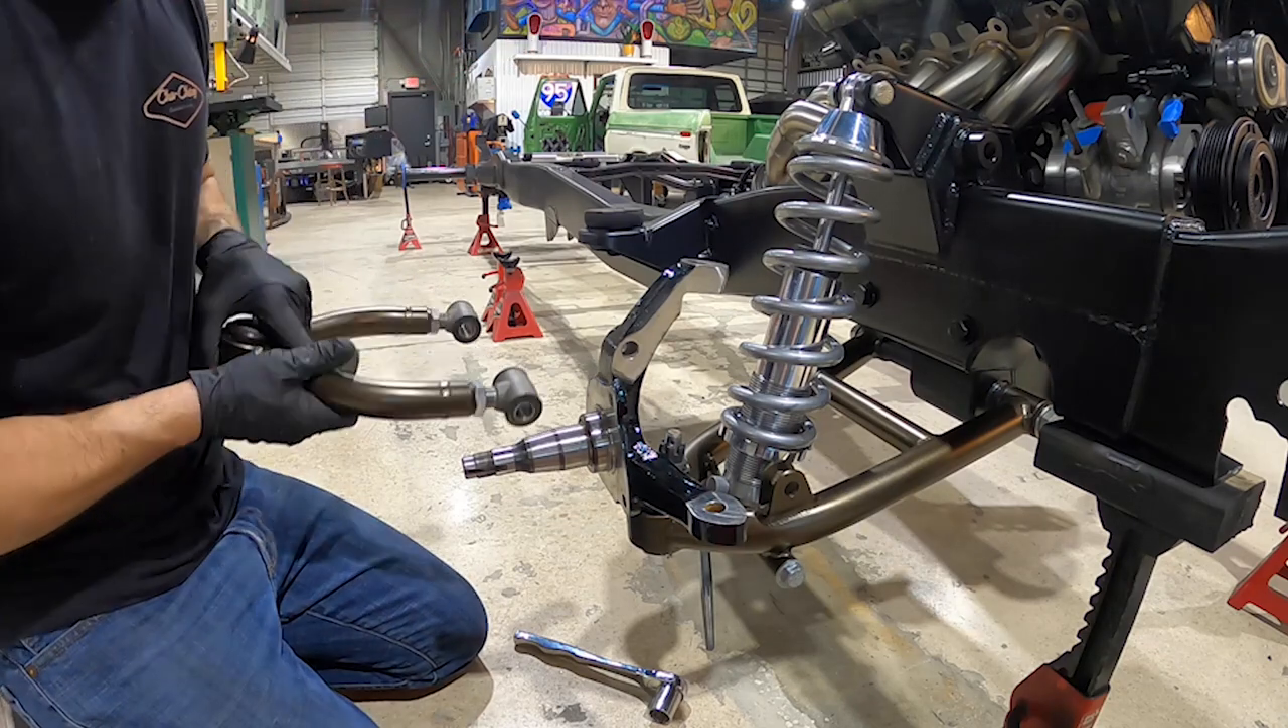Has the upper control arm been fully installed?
No.